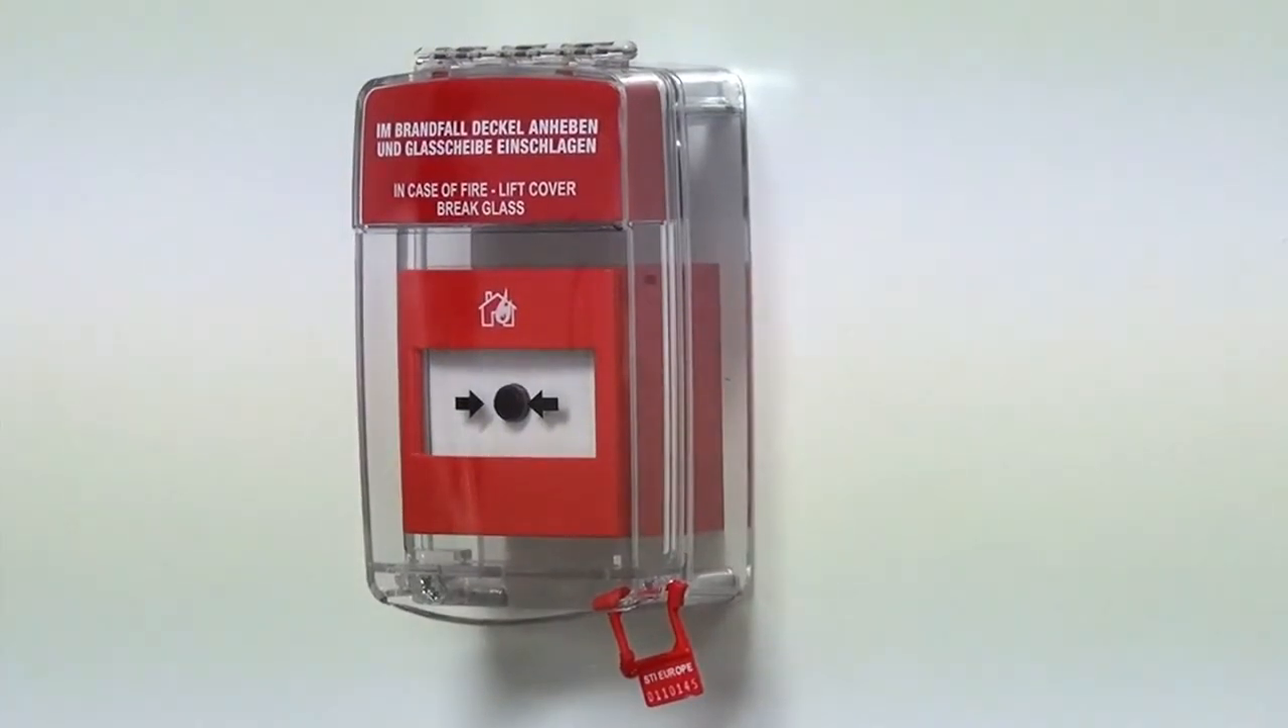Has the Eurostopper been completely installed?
Yes.